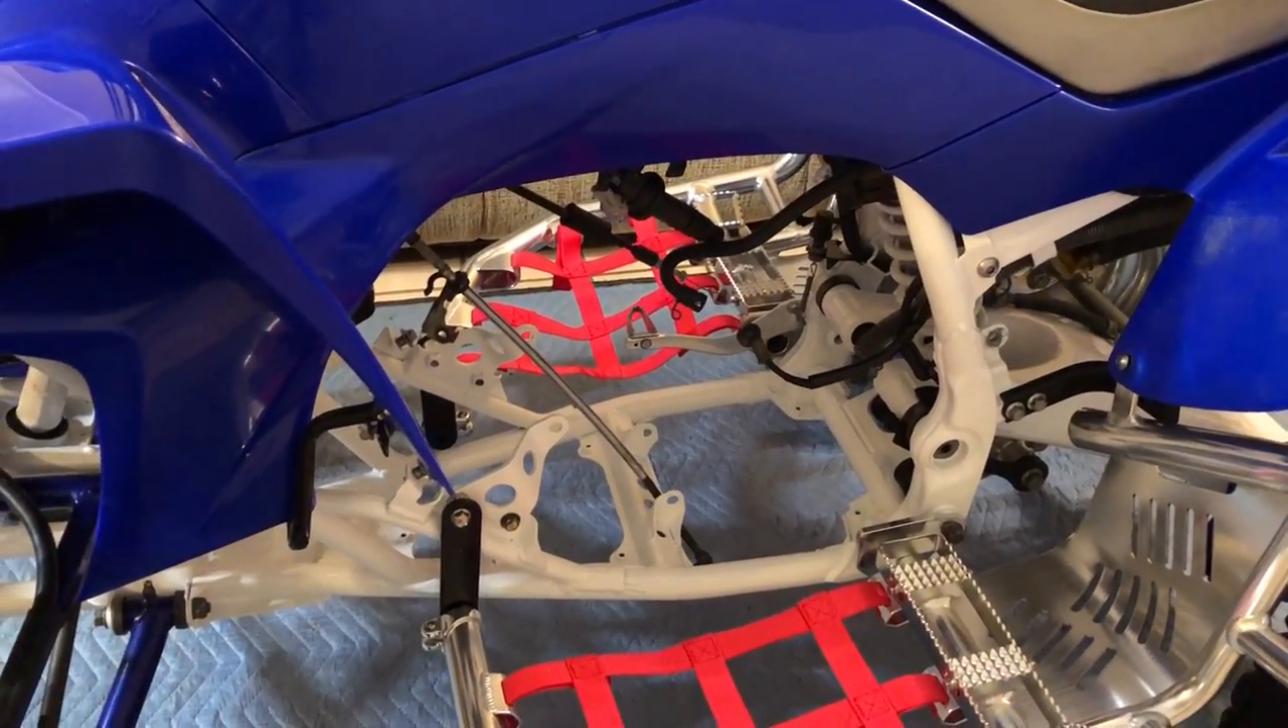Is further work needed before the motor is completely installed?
Yes.